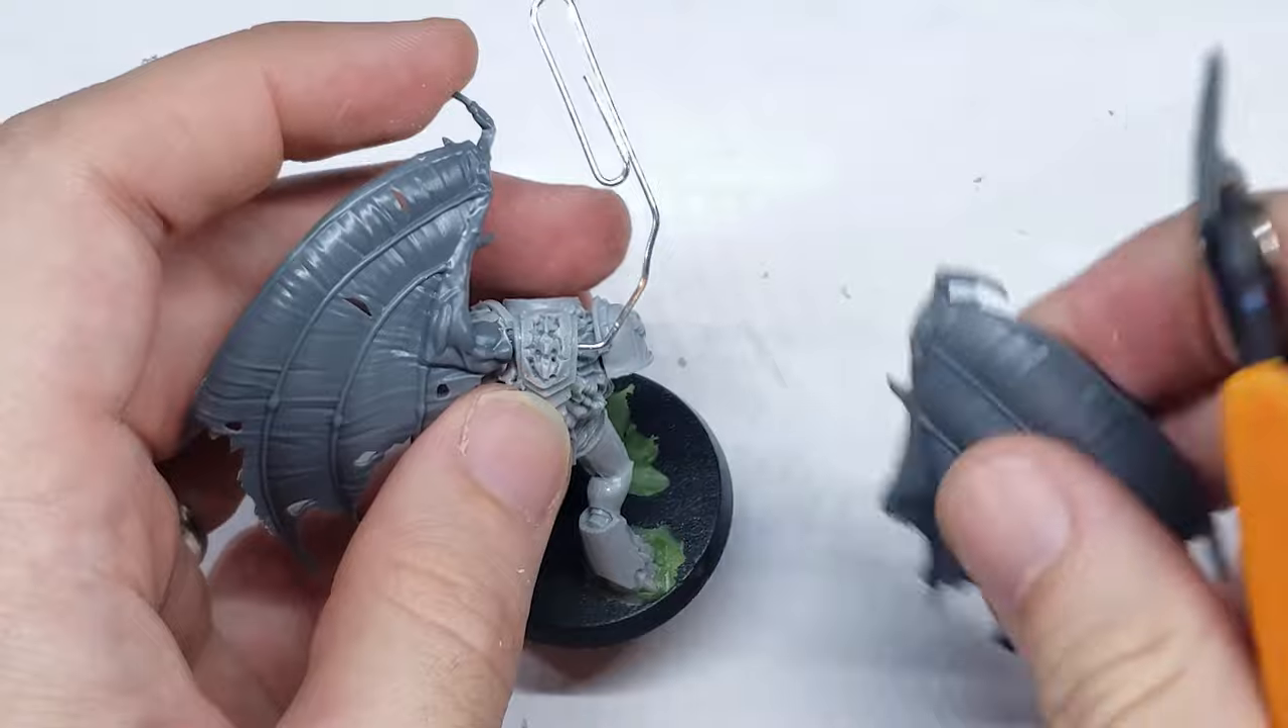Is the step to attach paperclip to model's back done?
Yes.